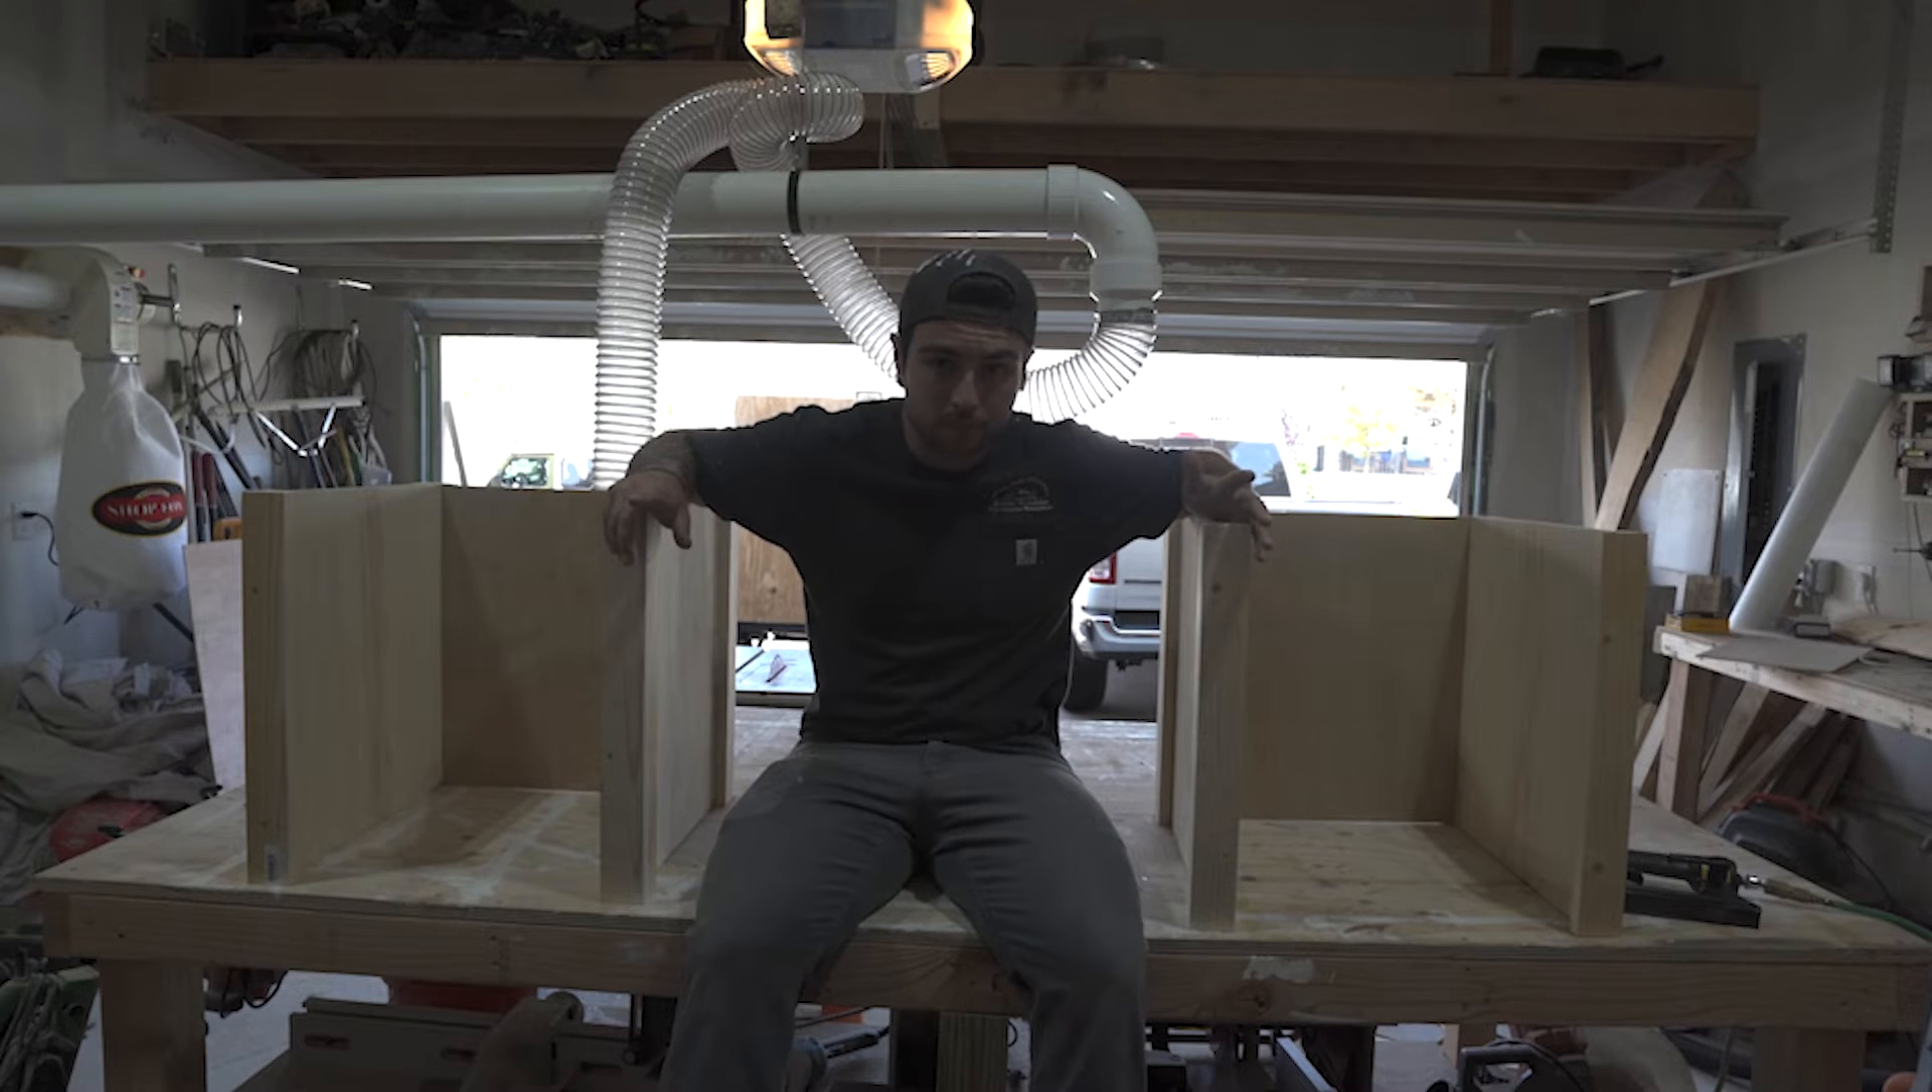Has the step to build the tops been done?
No.